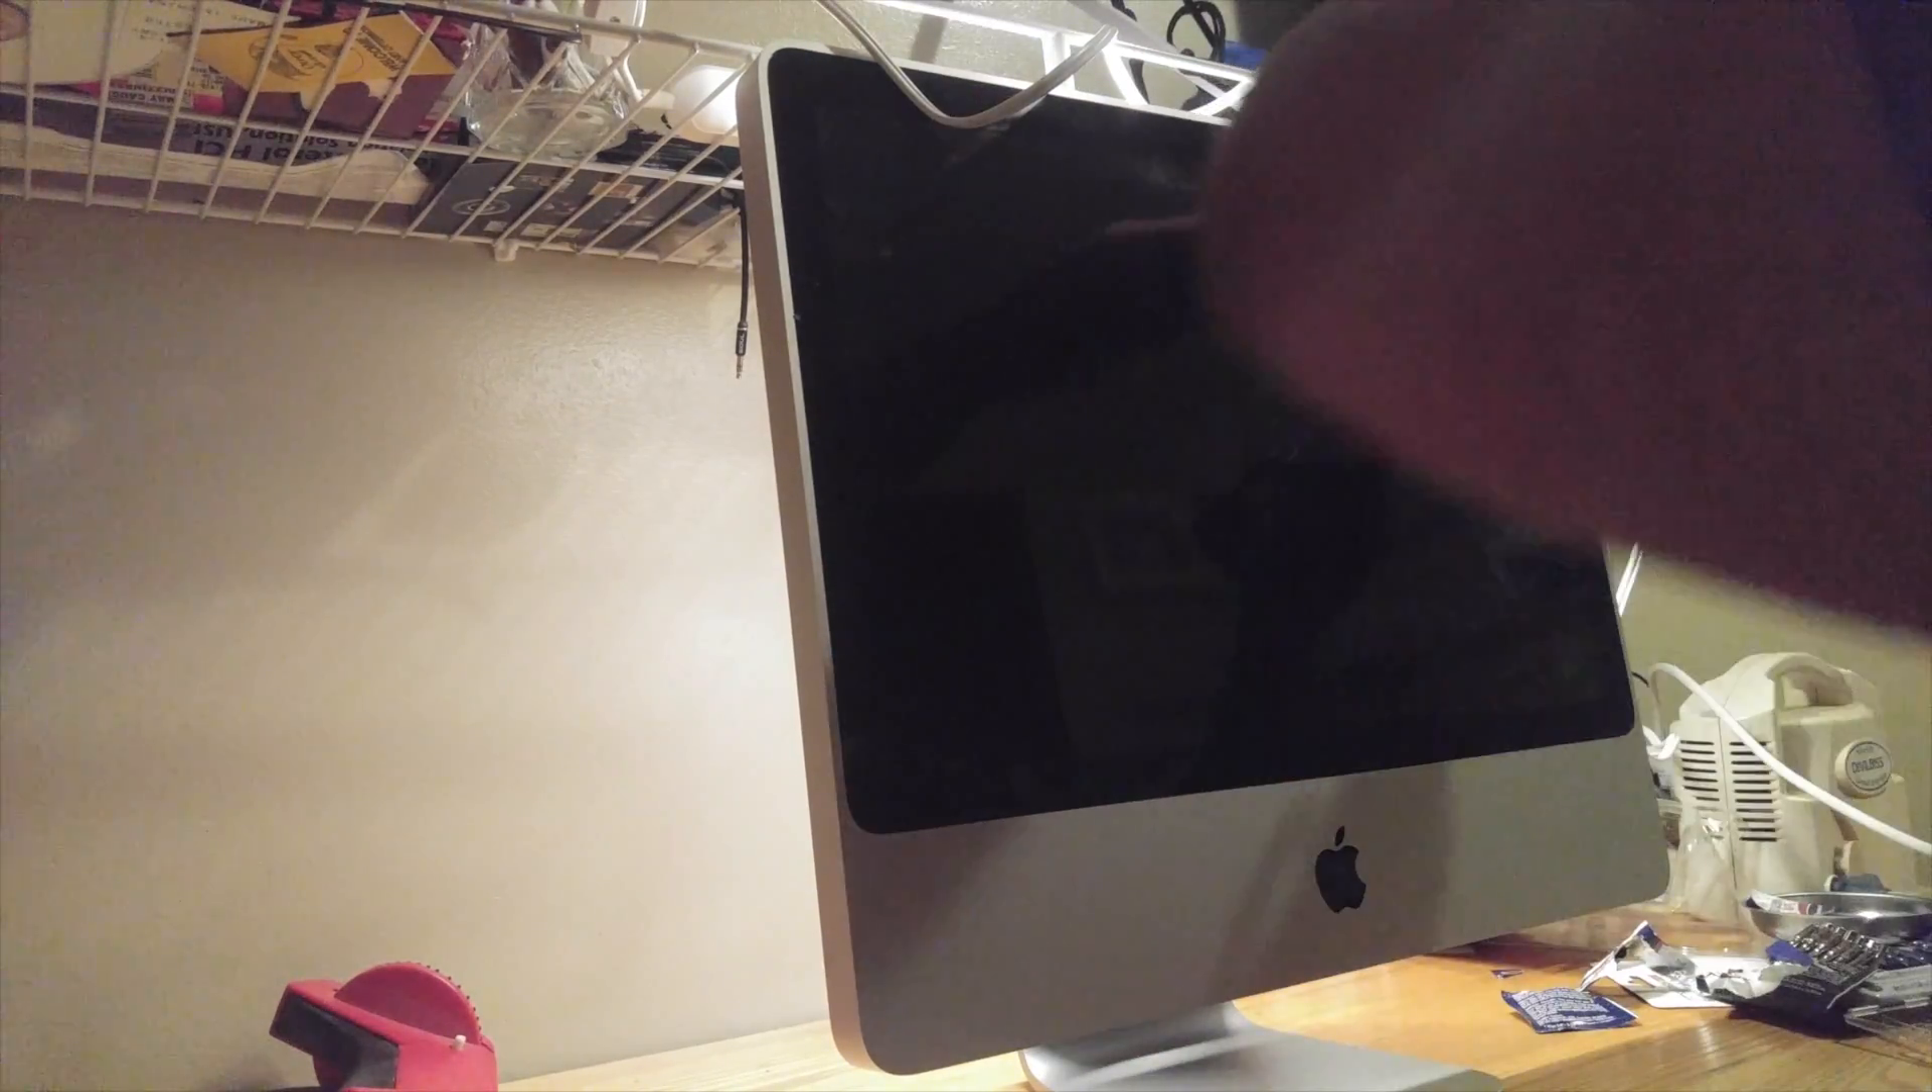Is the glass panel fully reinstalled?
Yes.